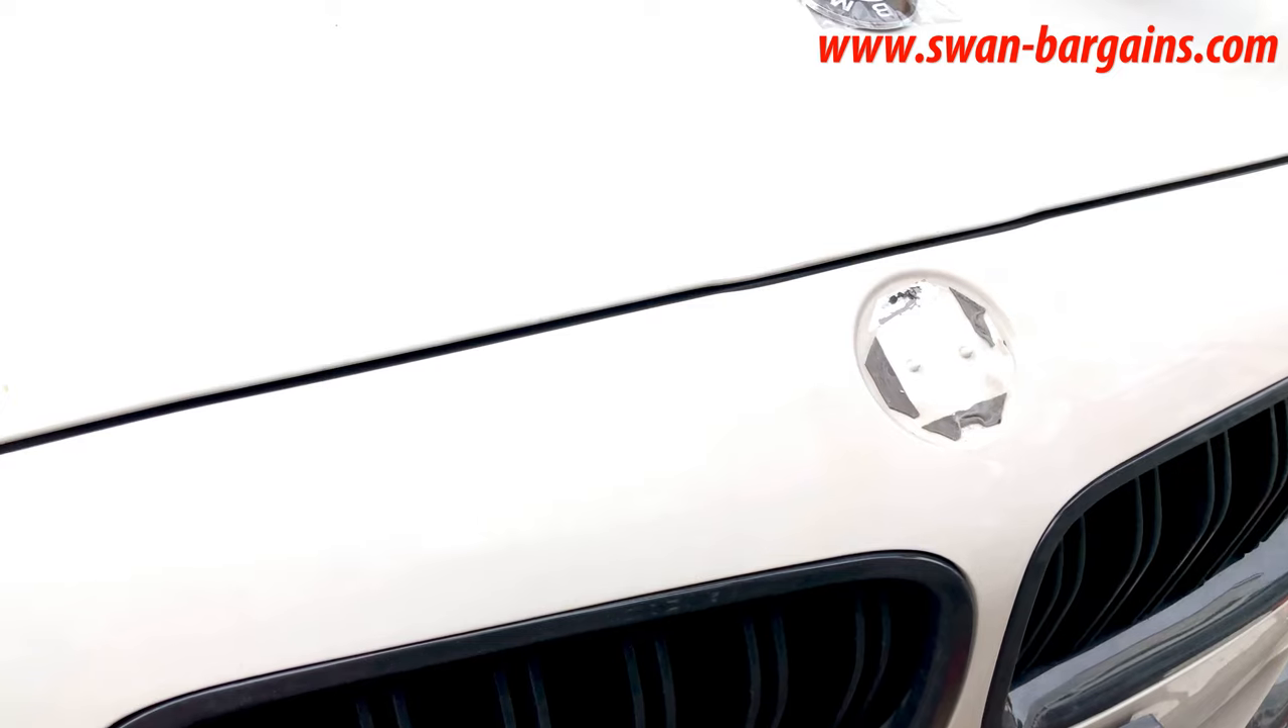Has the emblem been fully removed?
Yes.